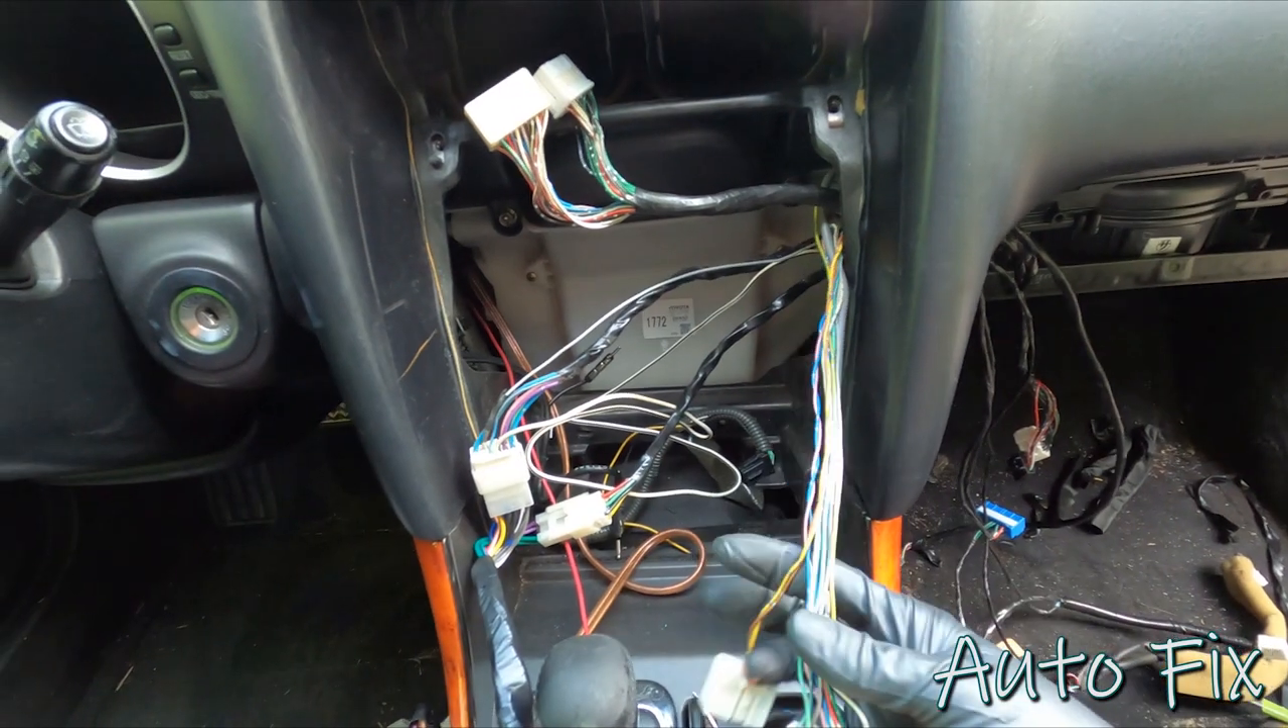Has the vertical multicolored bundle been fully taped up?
No.